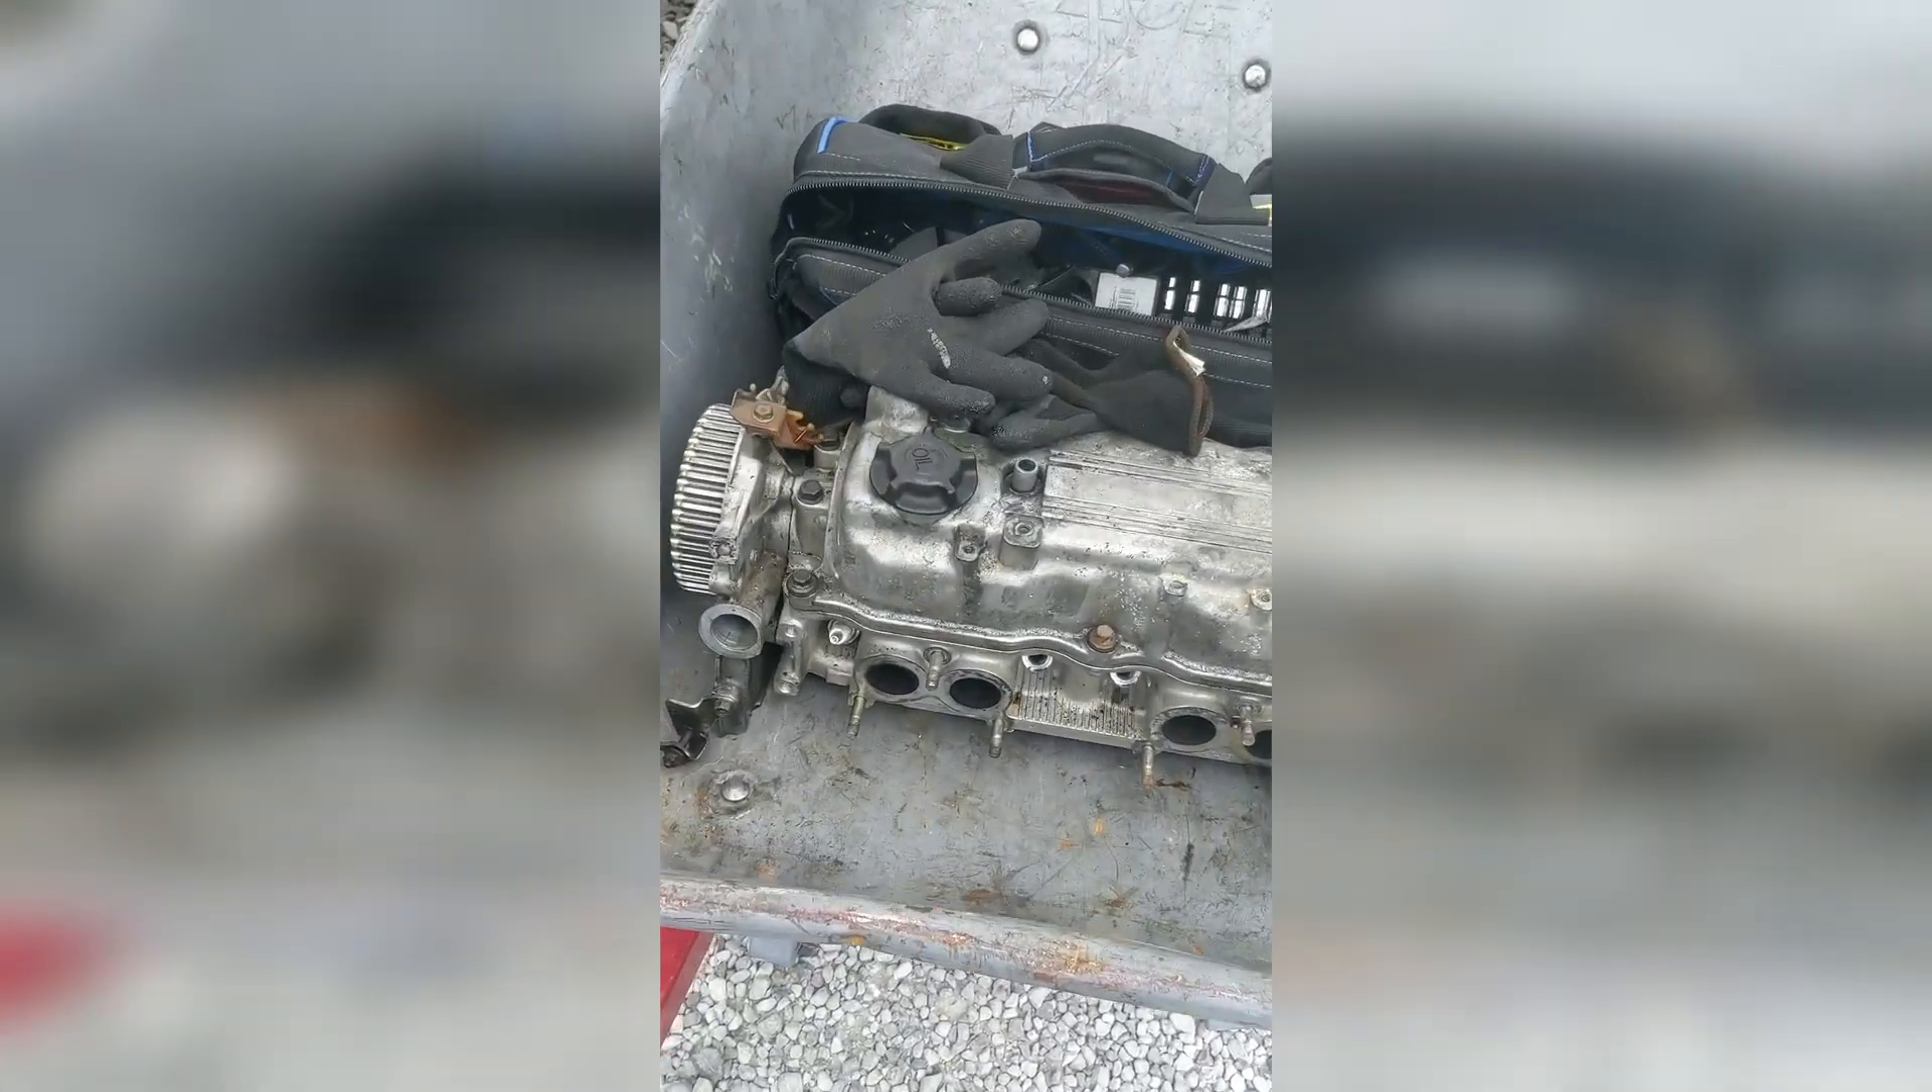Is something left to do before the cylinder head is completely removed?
No.